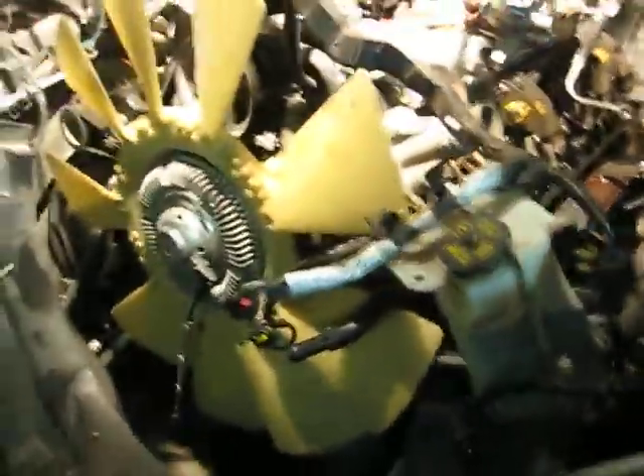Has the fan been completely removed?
No.